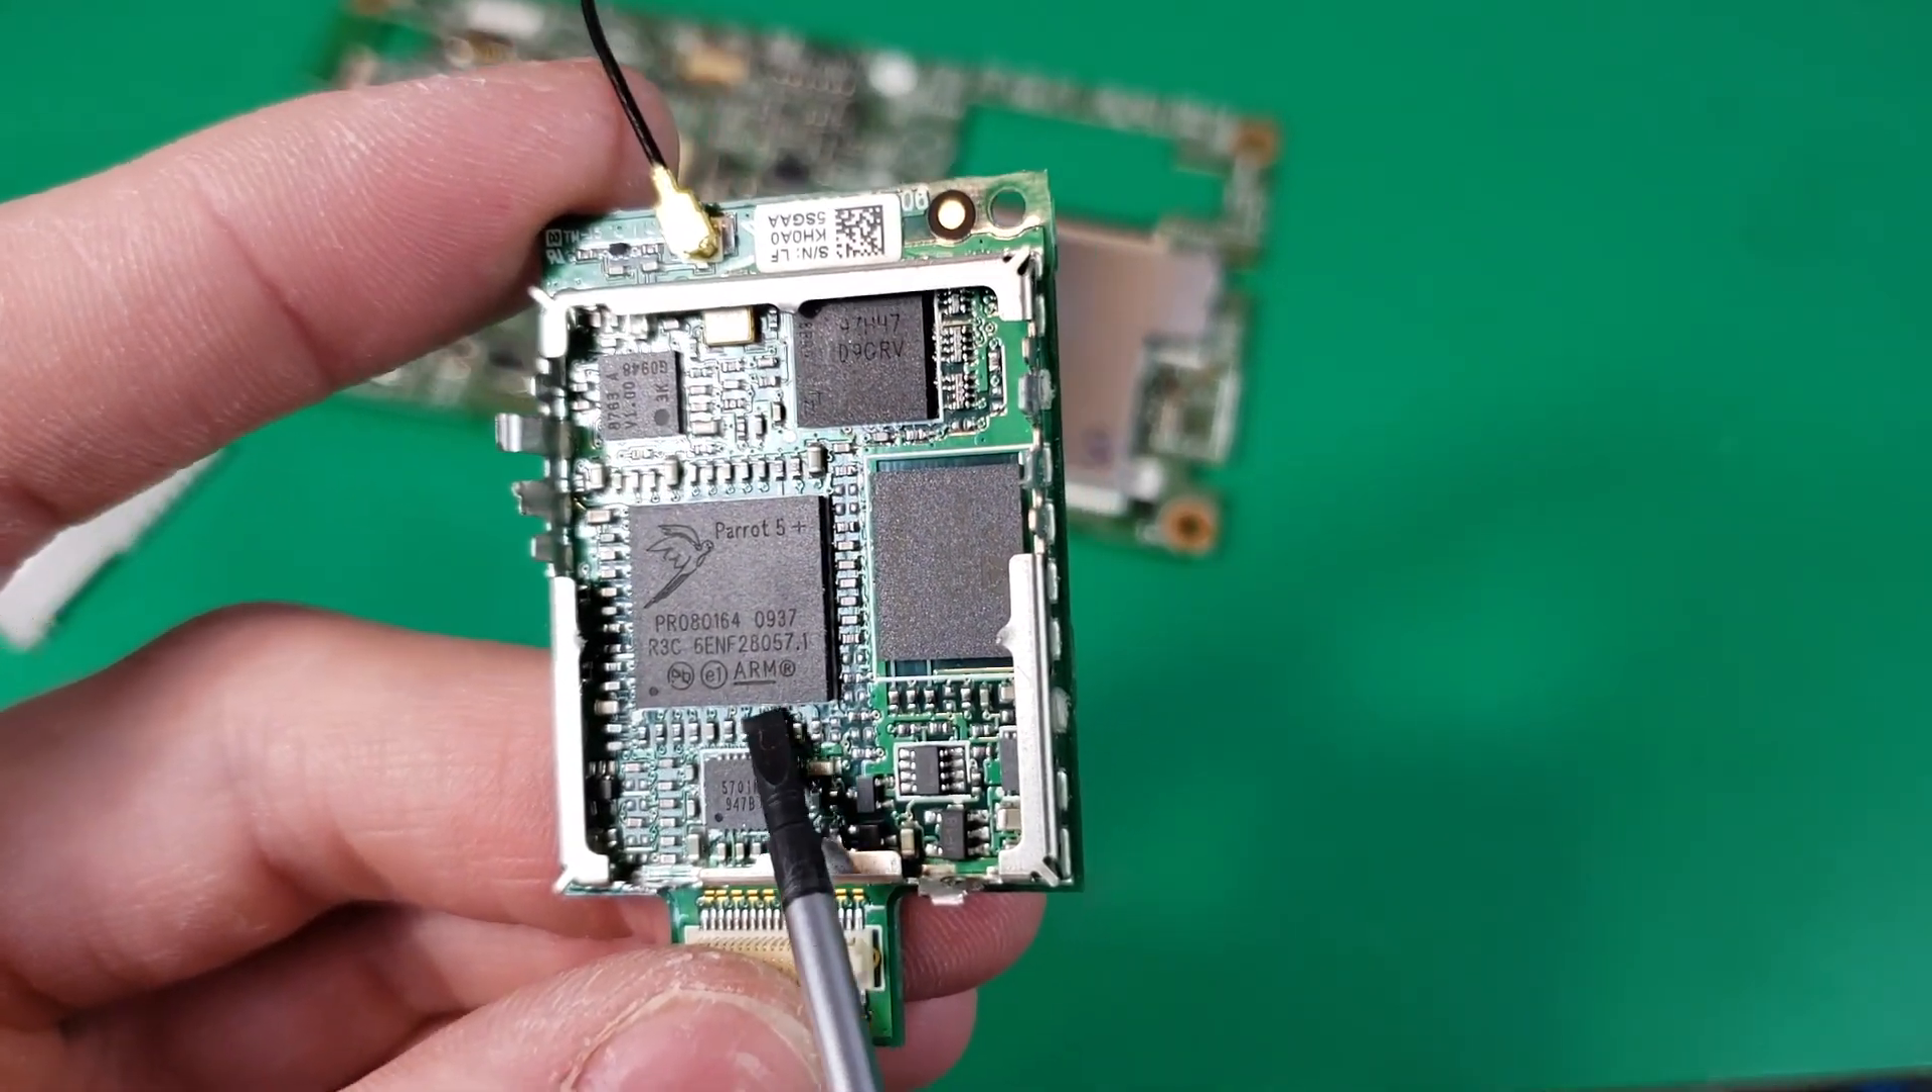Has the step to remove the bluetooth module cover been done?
Yes.